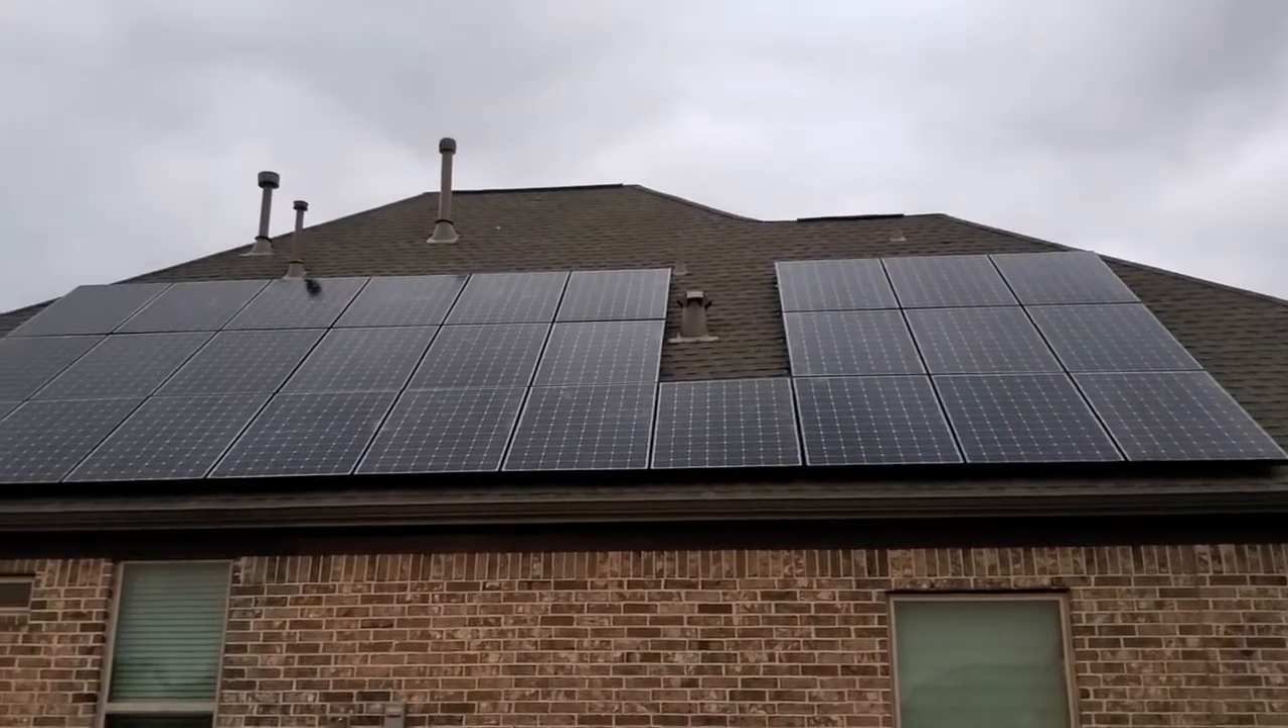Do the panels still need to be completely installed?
No.